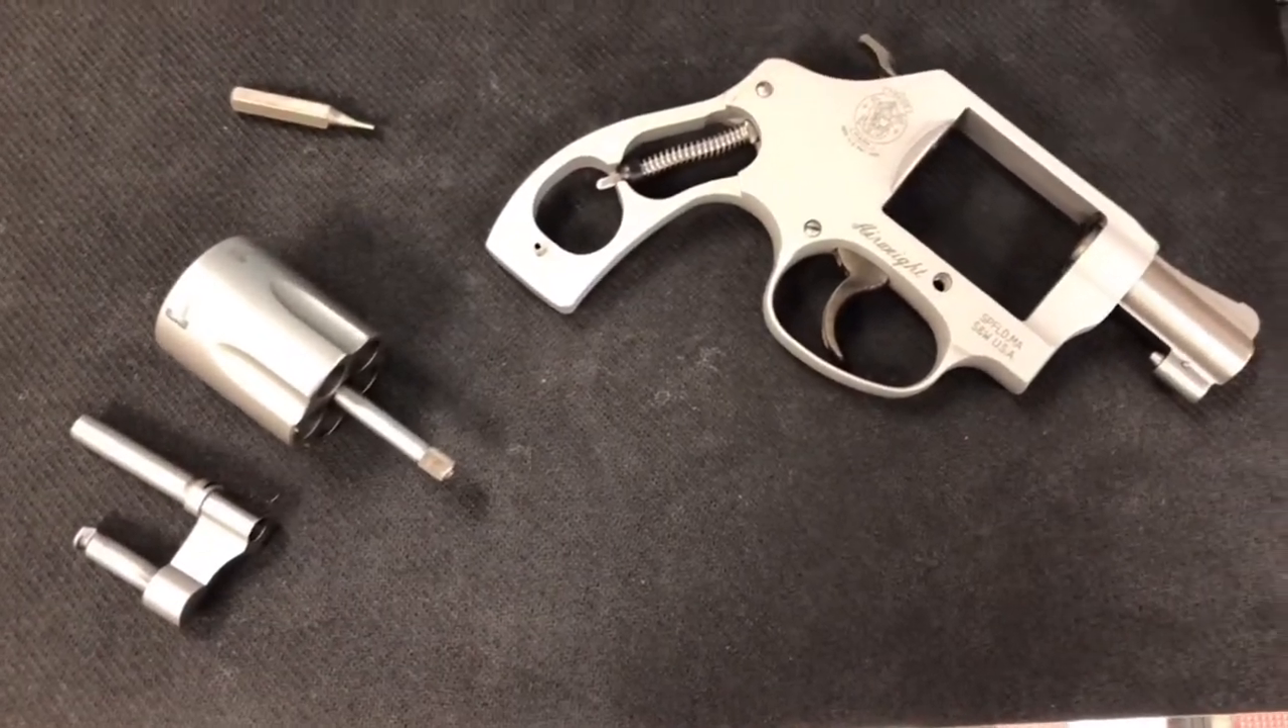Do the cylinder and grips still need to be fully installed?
Yes.